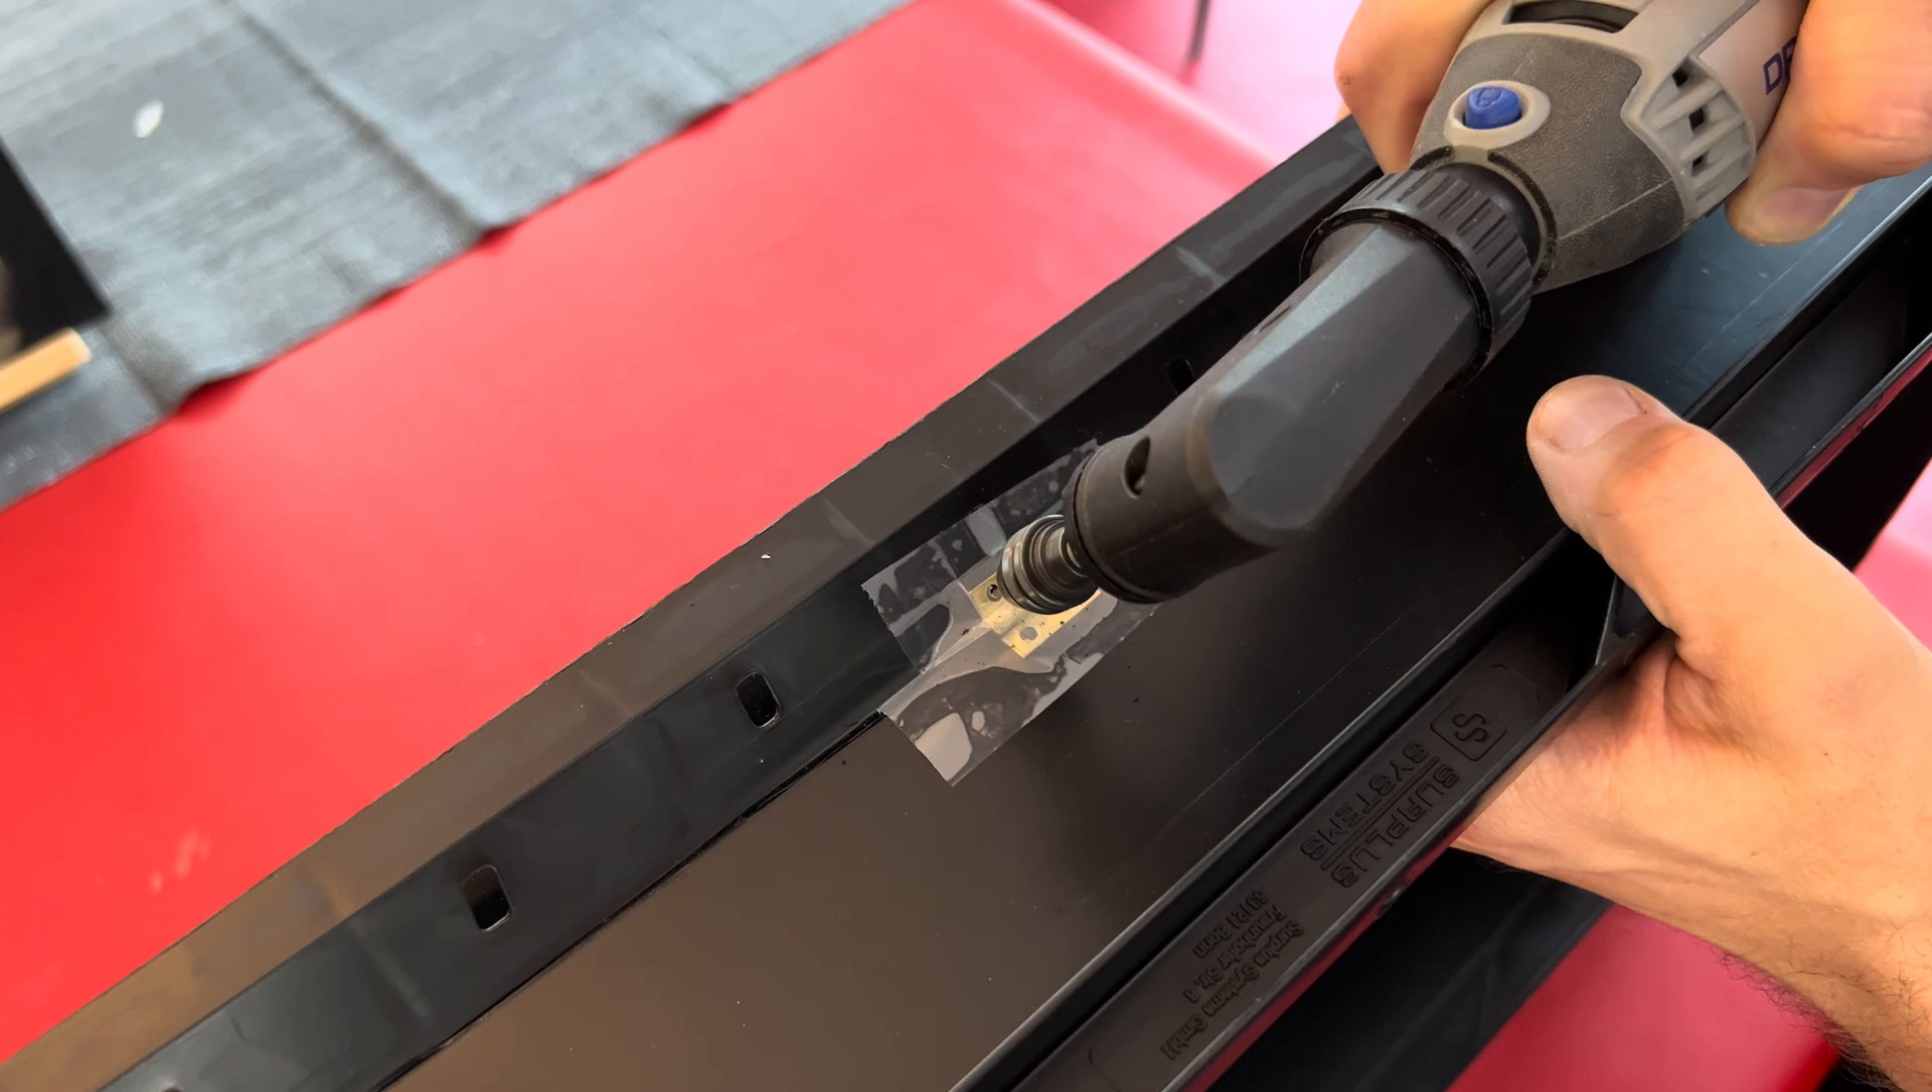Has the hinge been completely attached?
No.